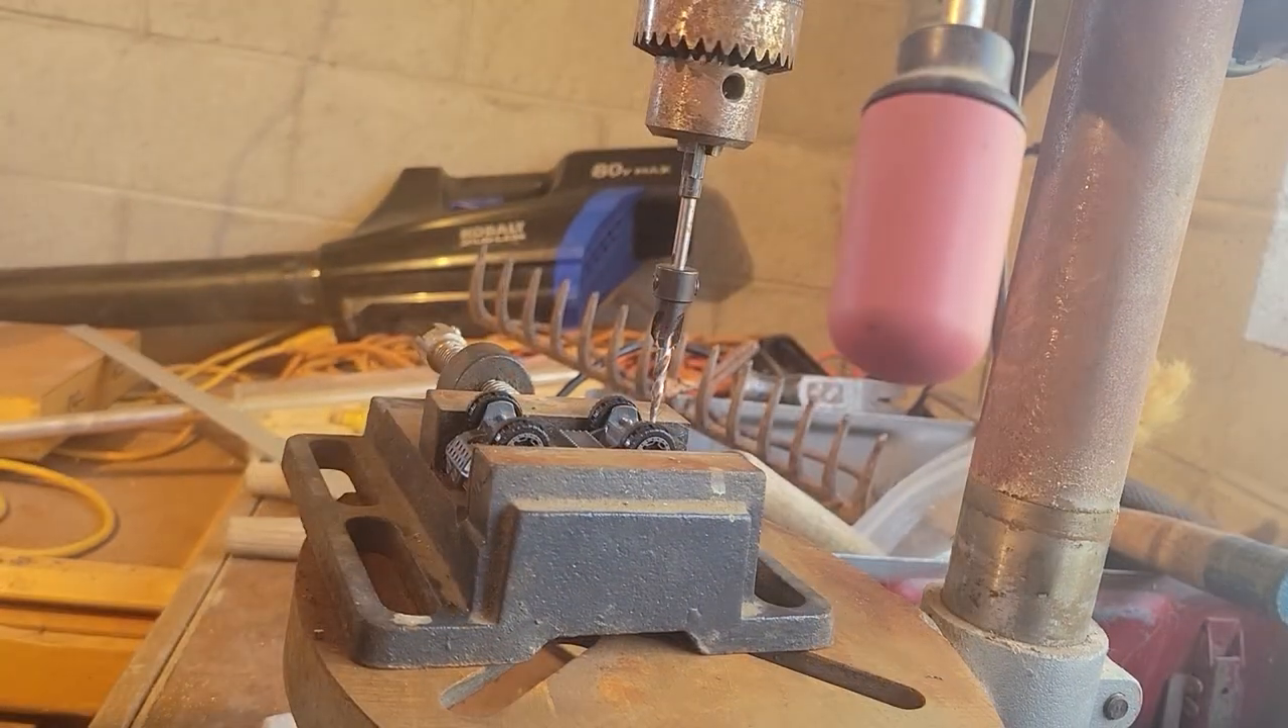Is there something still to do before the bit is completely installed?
No.